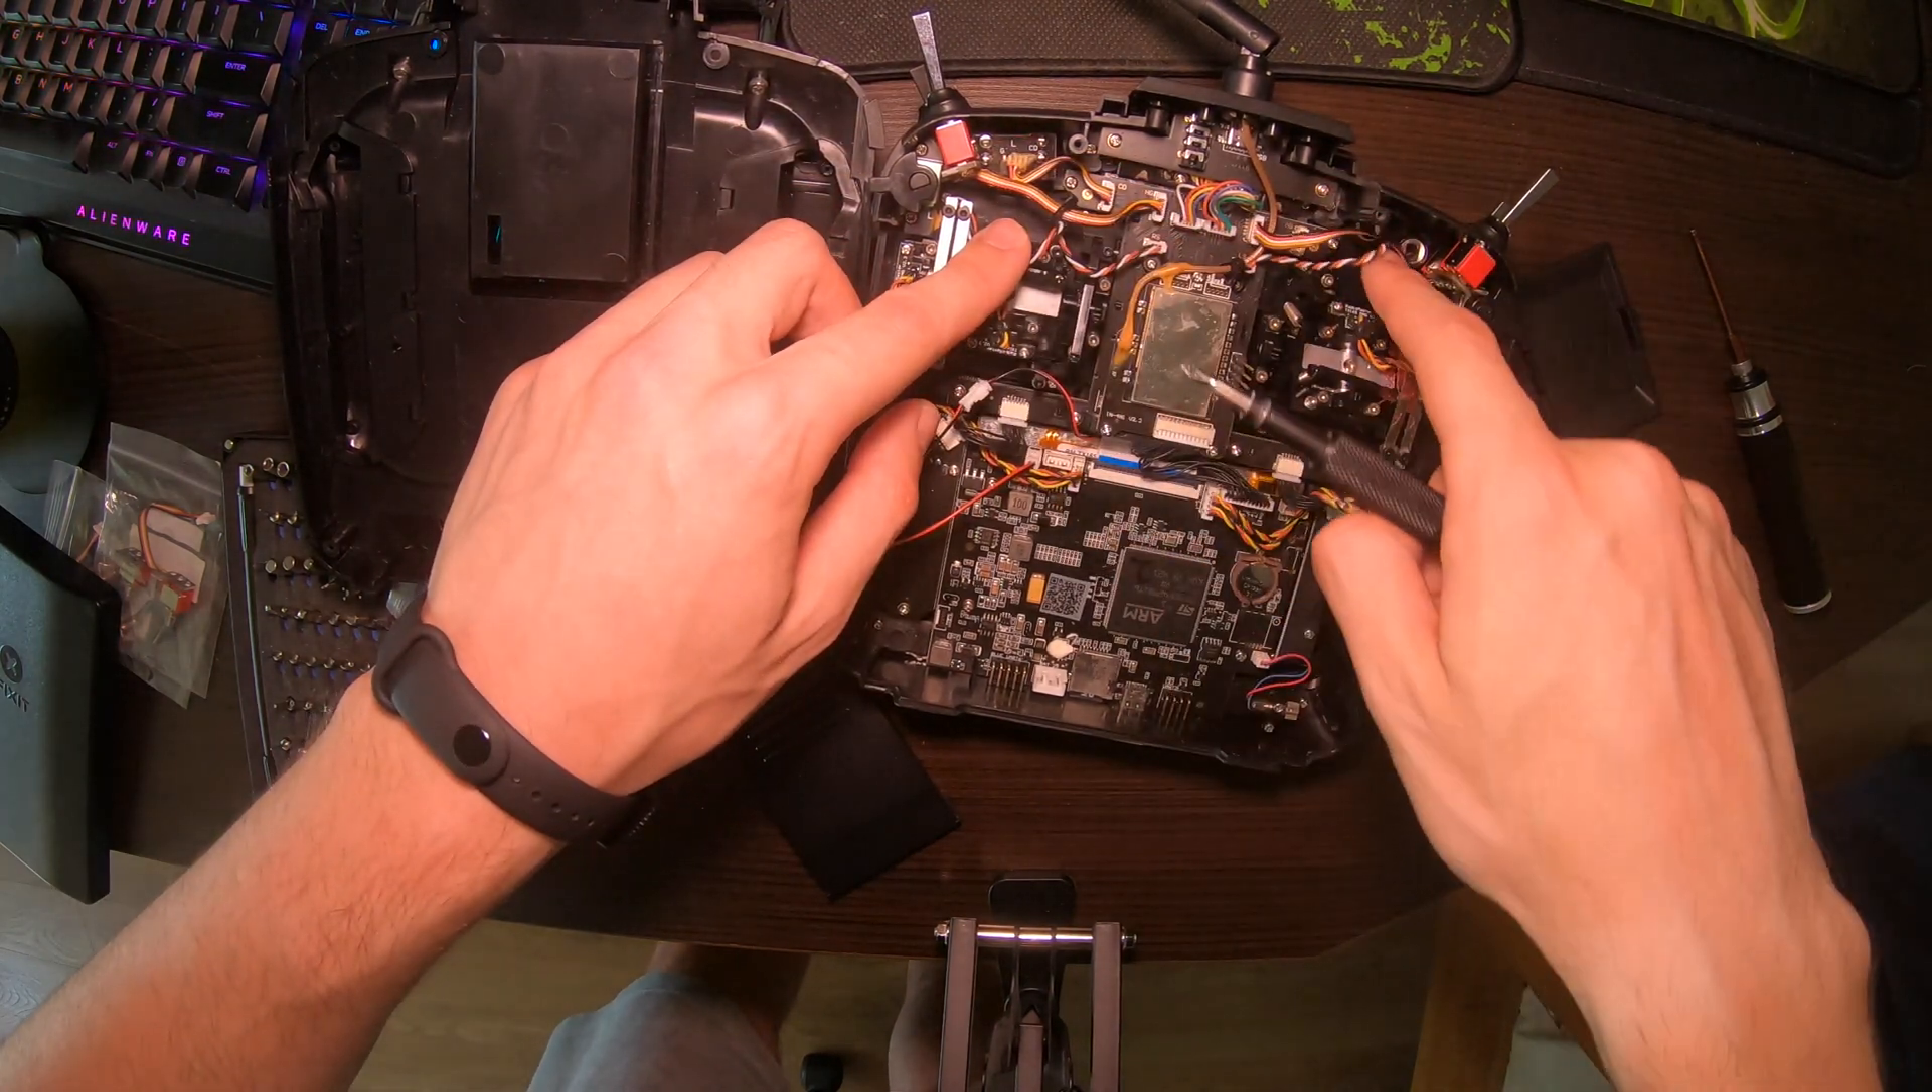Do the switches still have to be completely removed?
Yes.